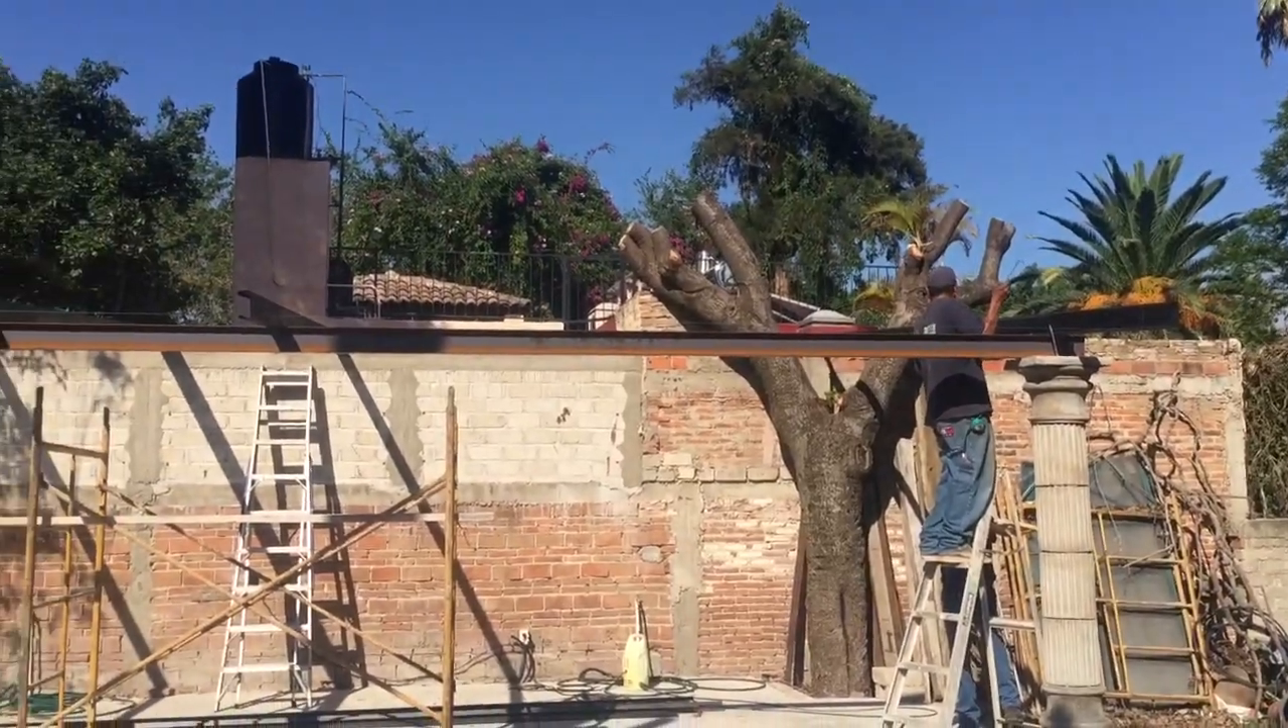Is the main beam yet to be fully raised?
No.